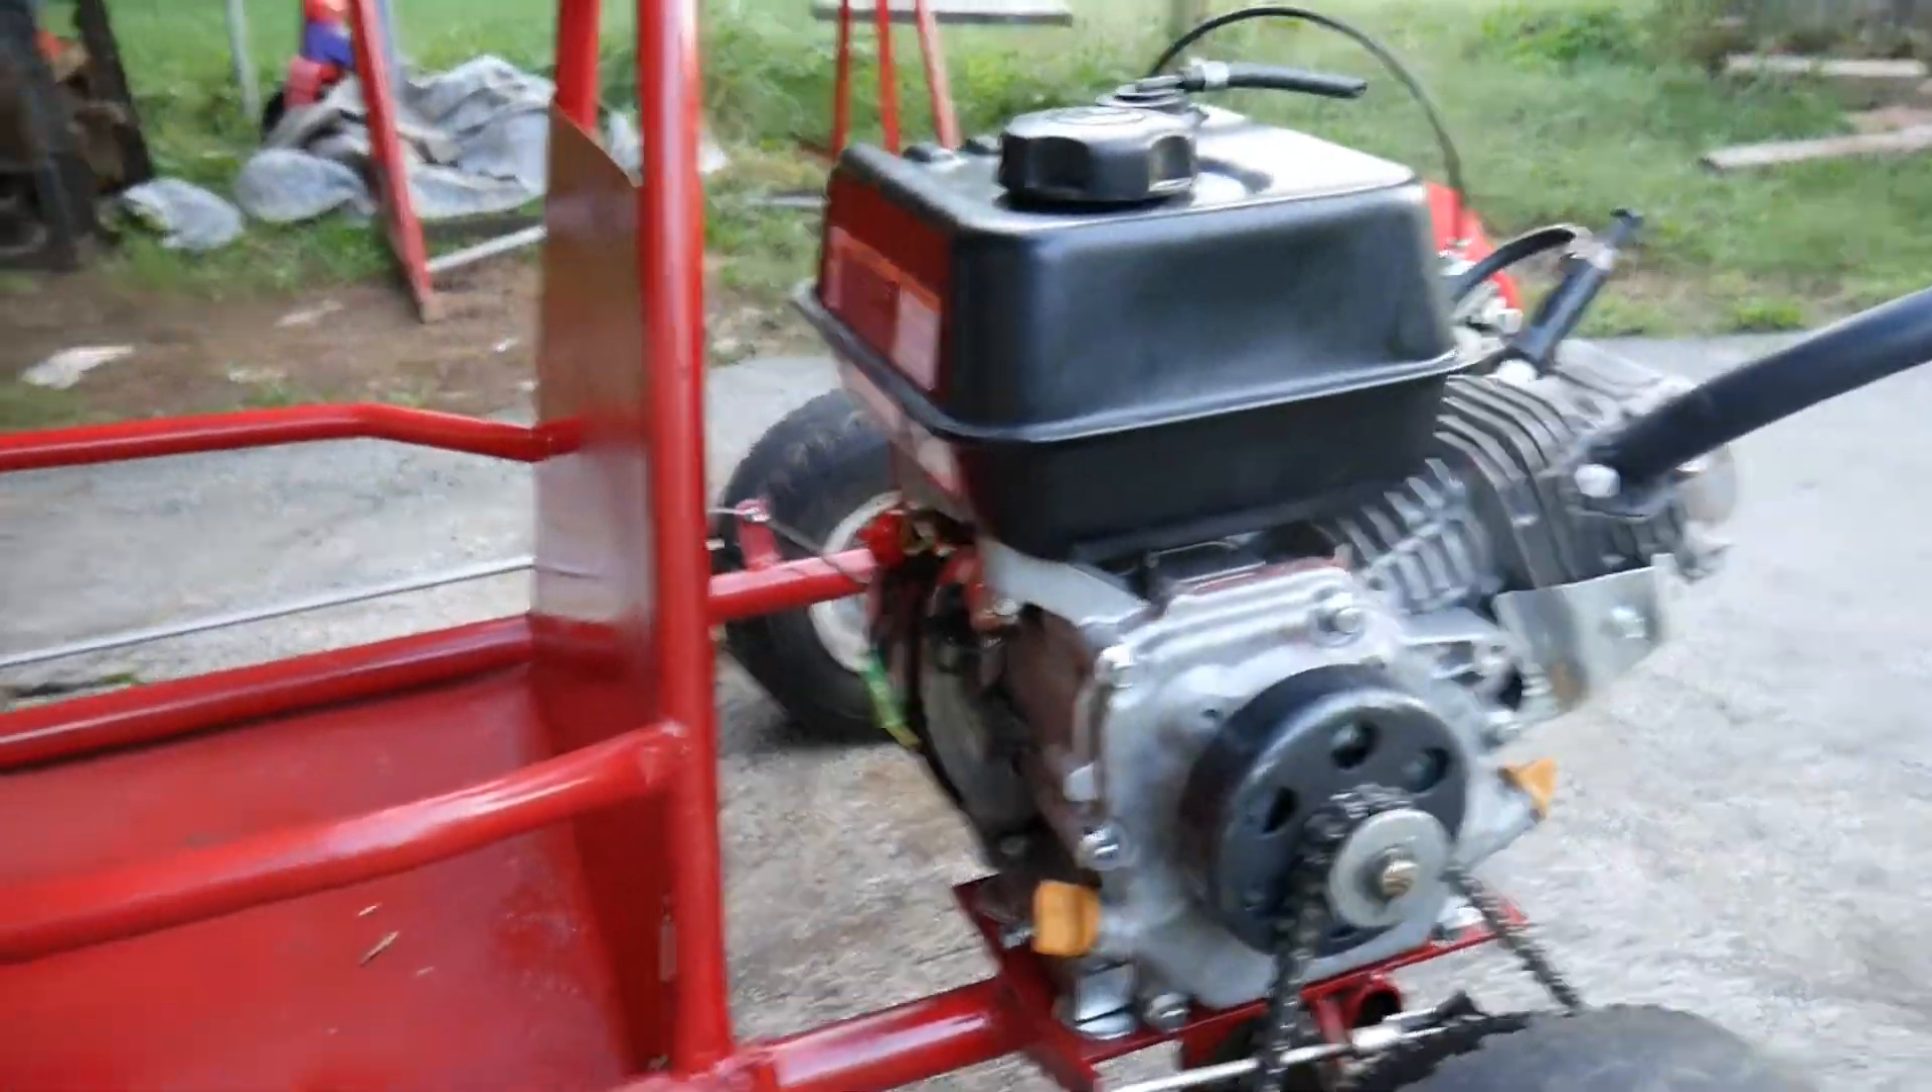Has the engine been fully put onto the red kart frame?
Yes.